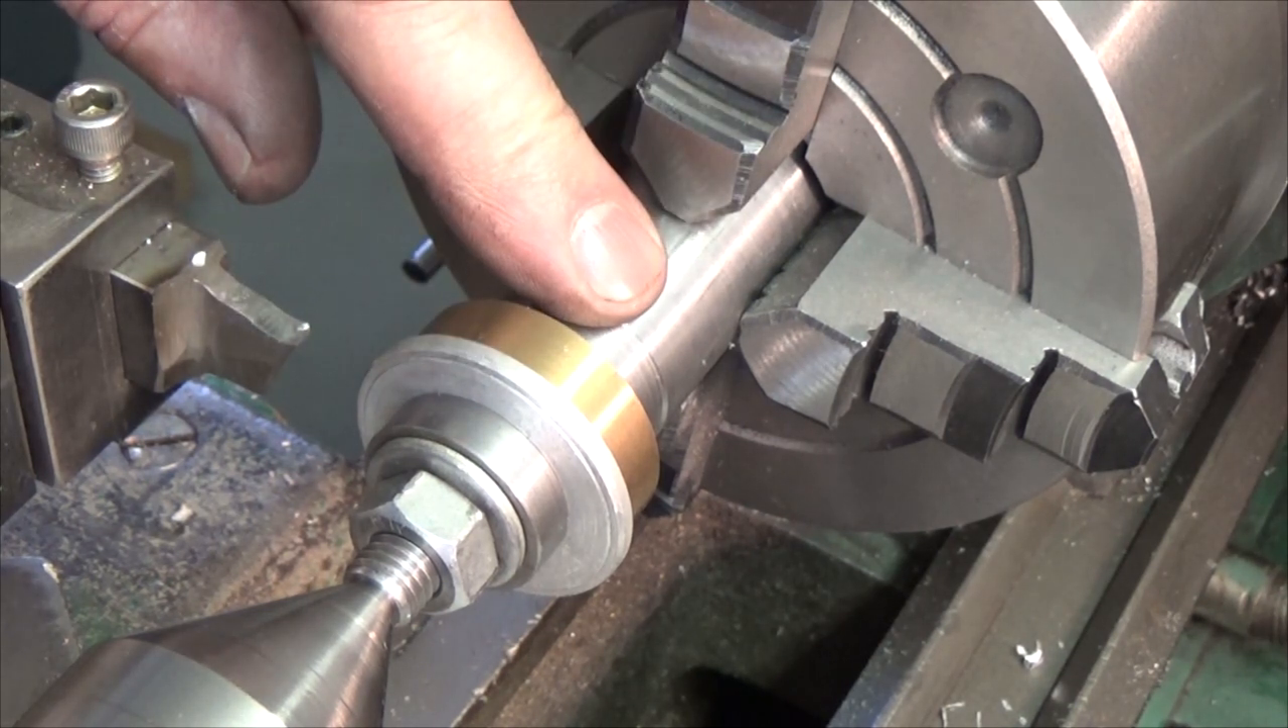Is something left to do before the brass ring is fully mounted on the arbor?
No.